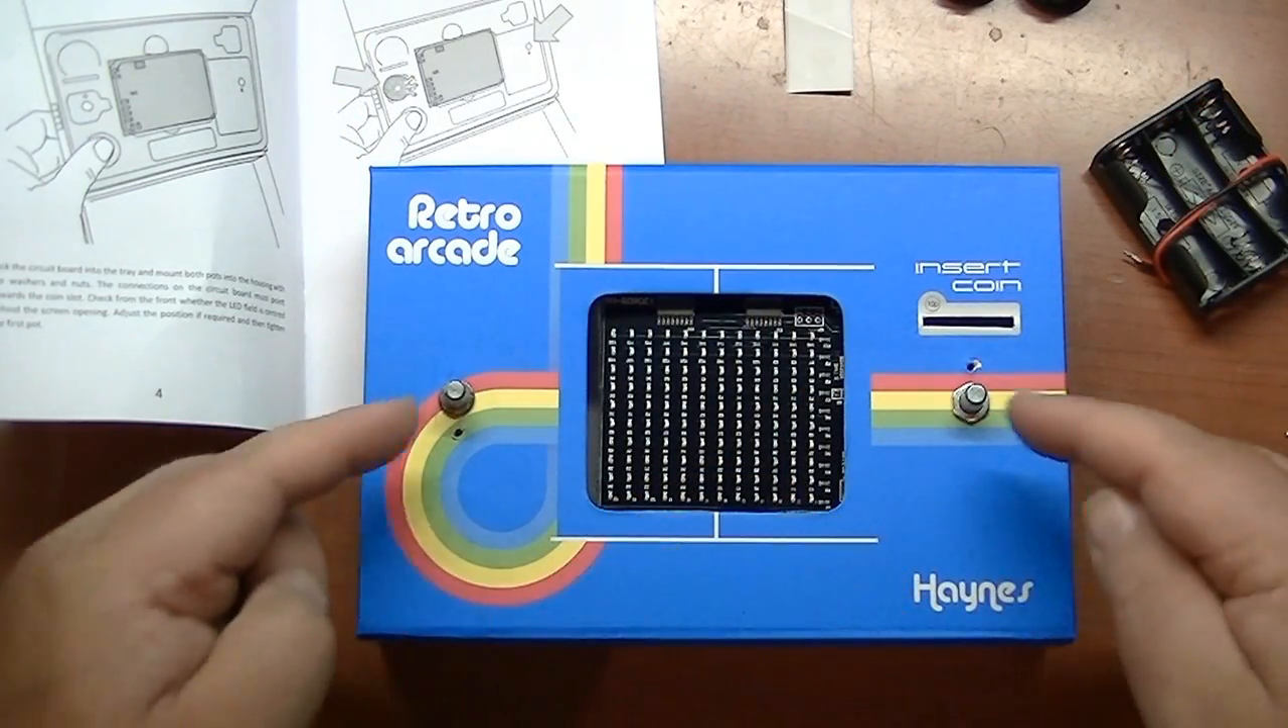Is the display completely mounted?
Yes.